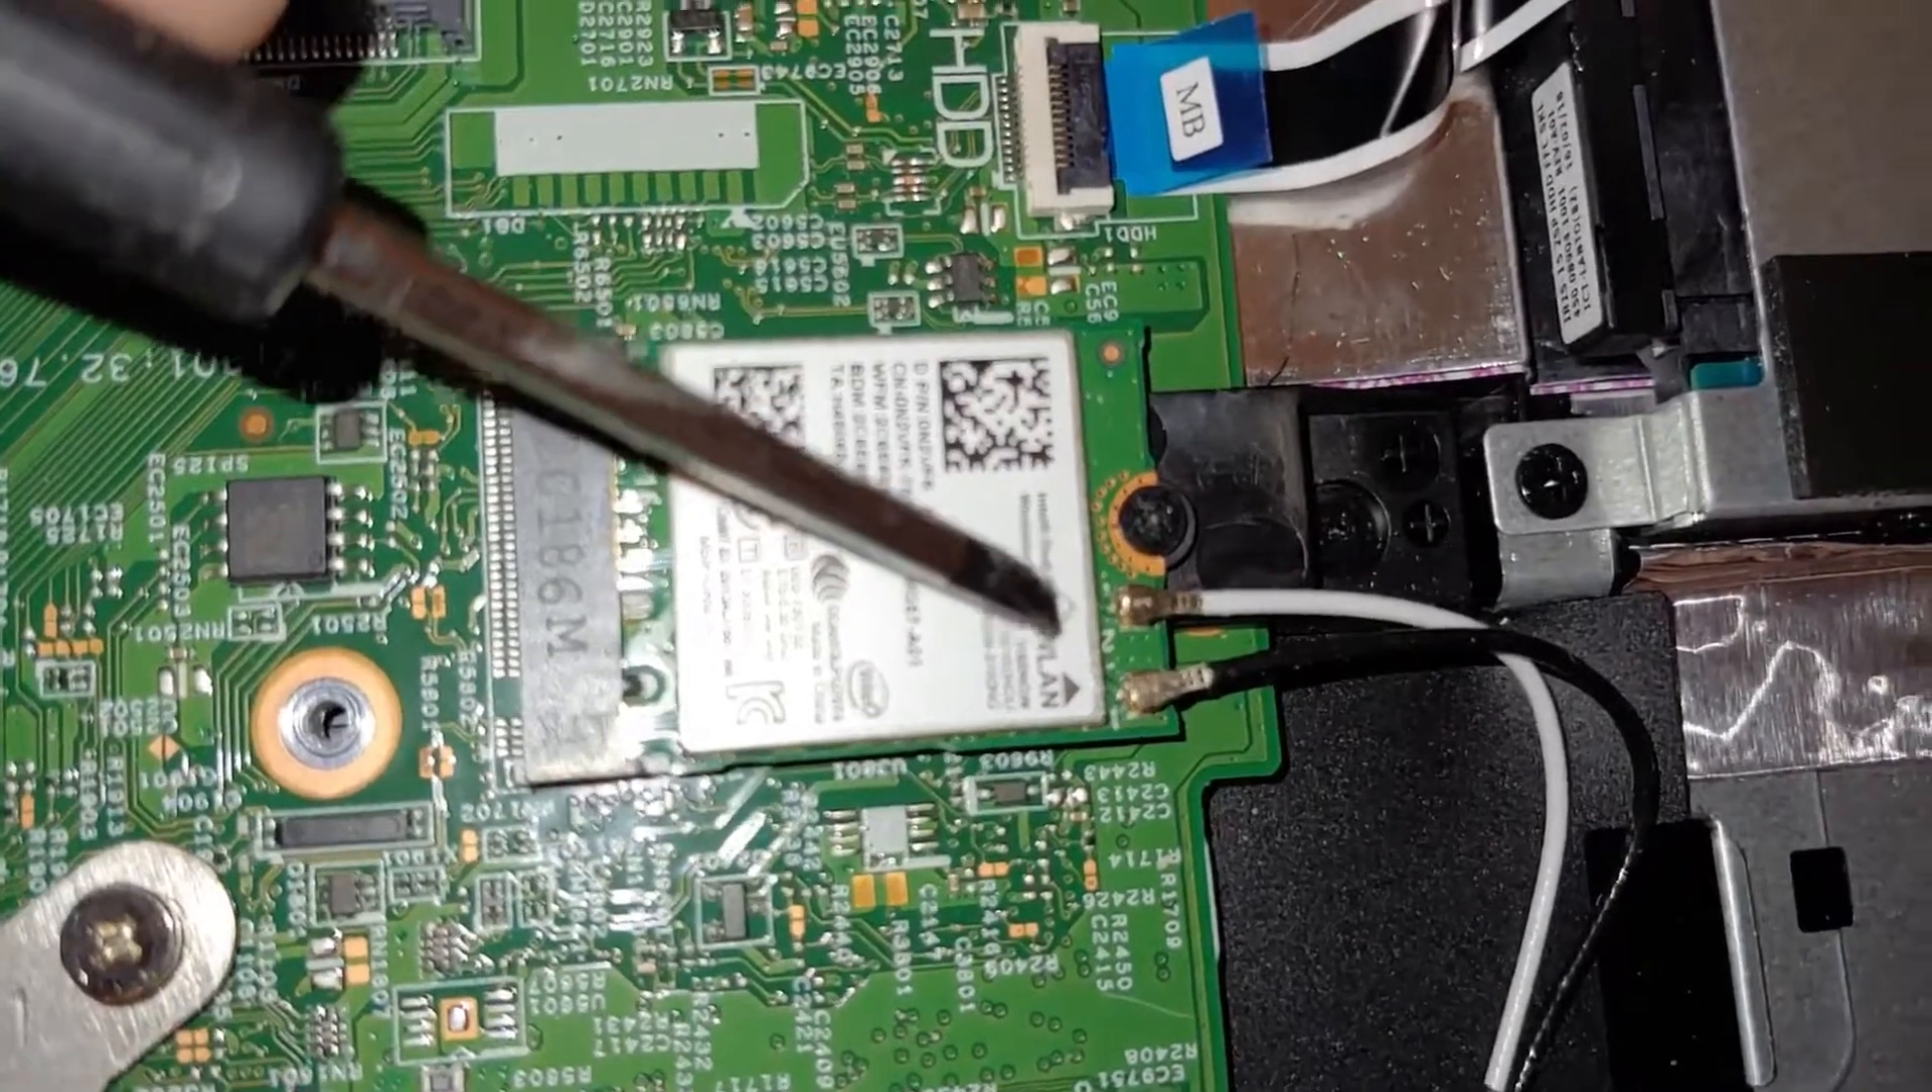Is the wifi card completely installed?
Yes.